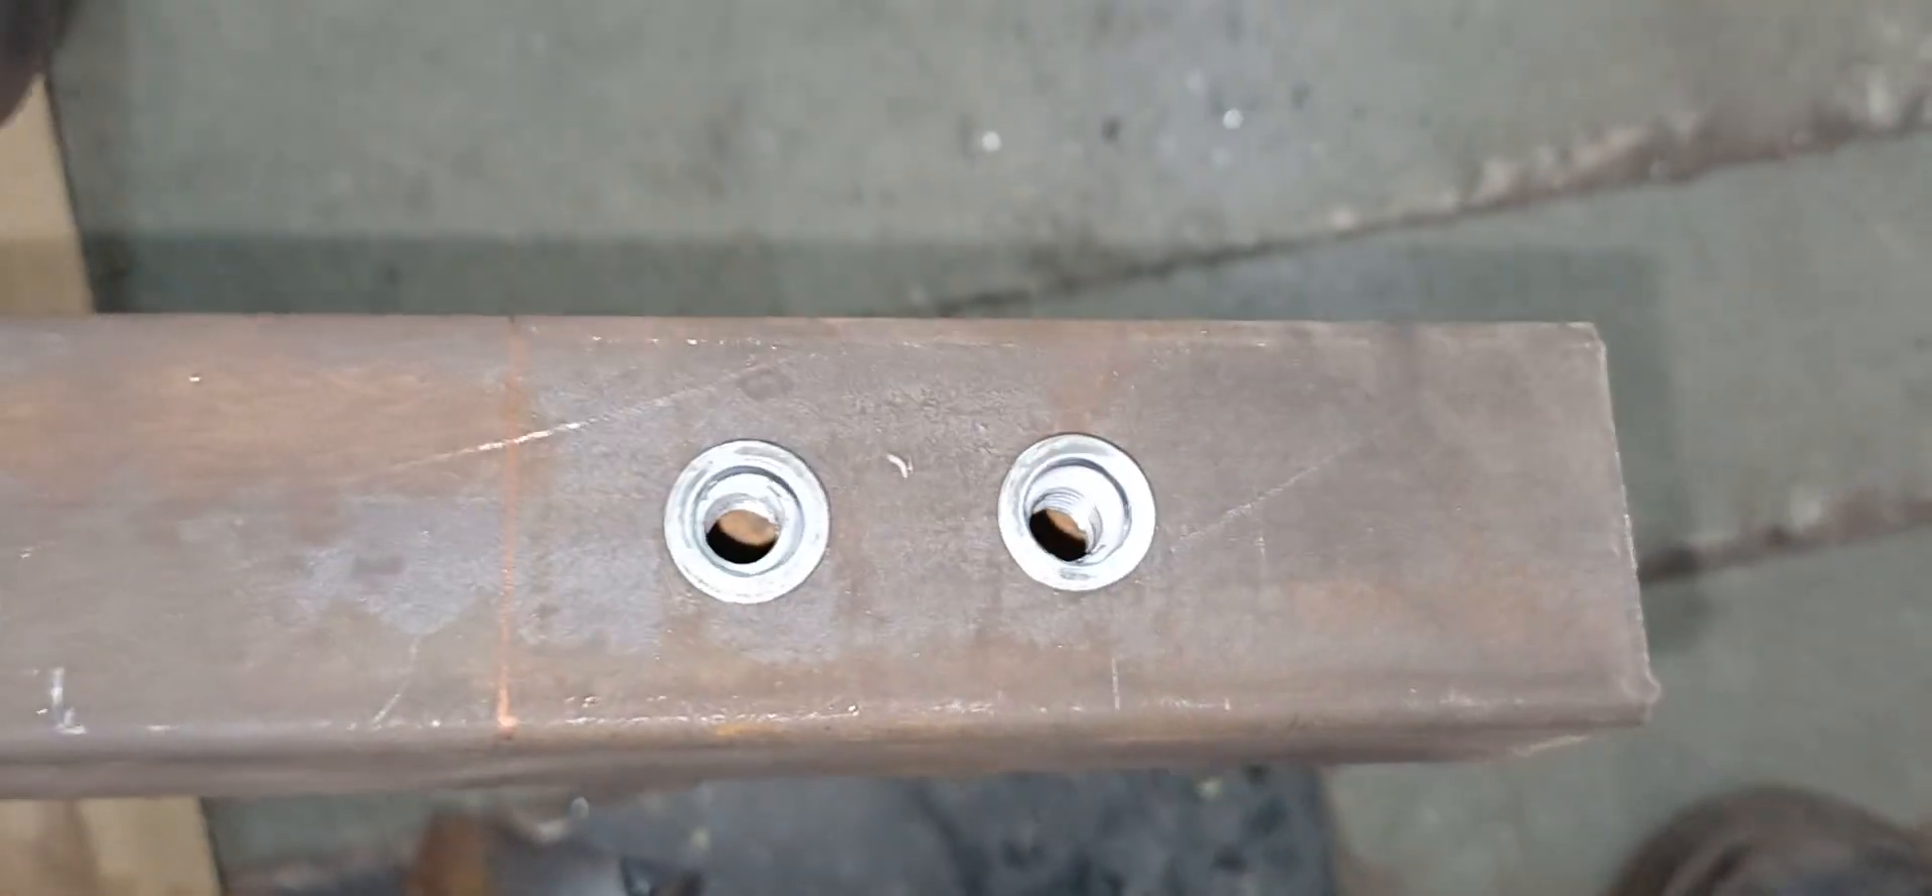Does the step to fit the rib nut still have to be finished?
No.